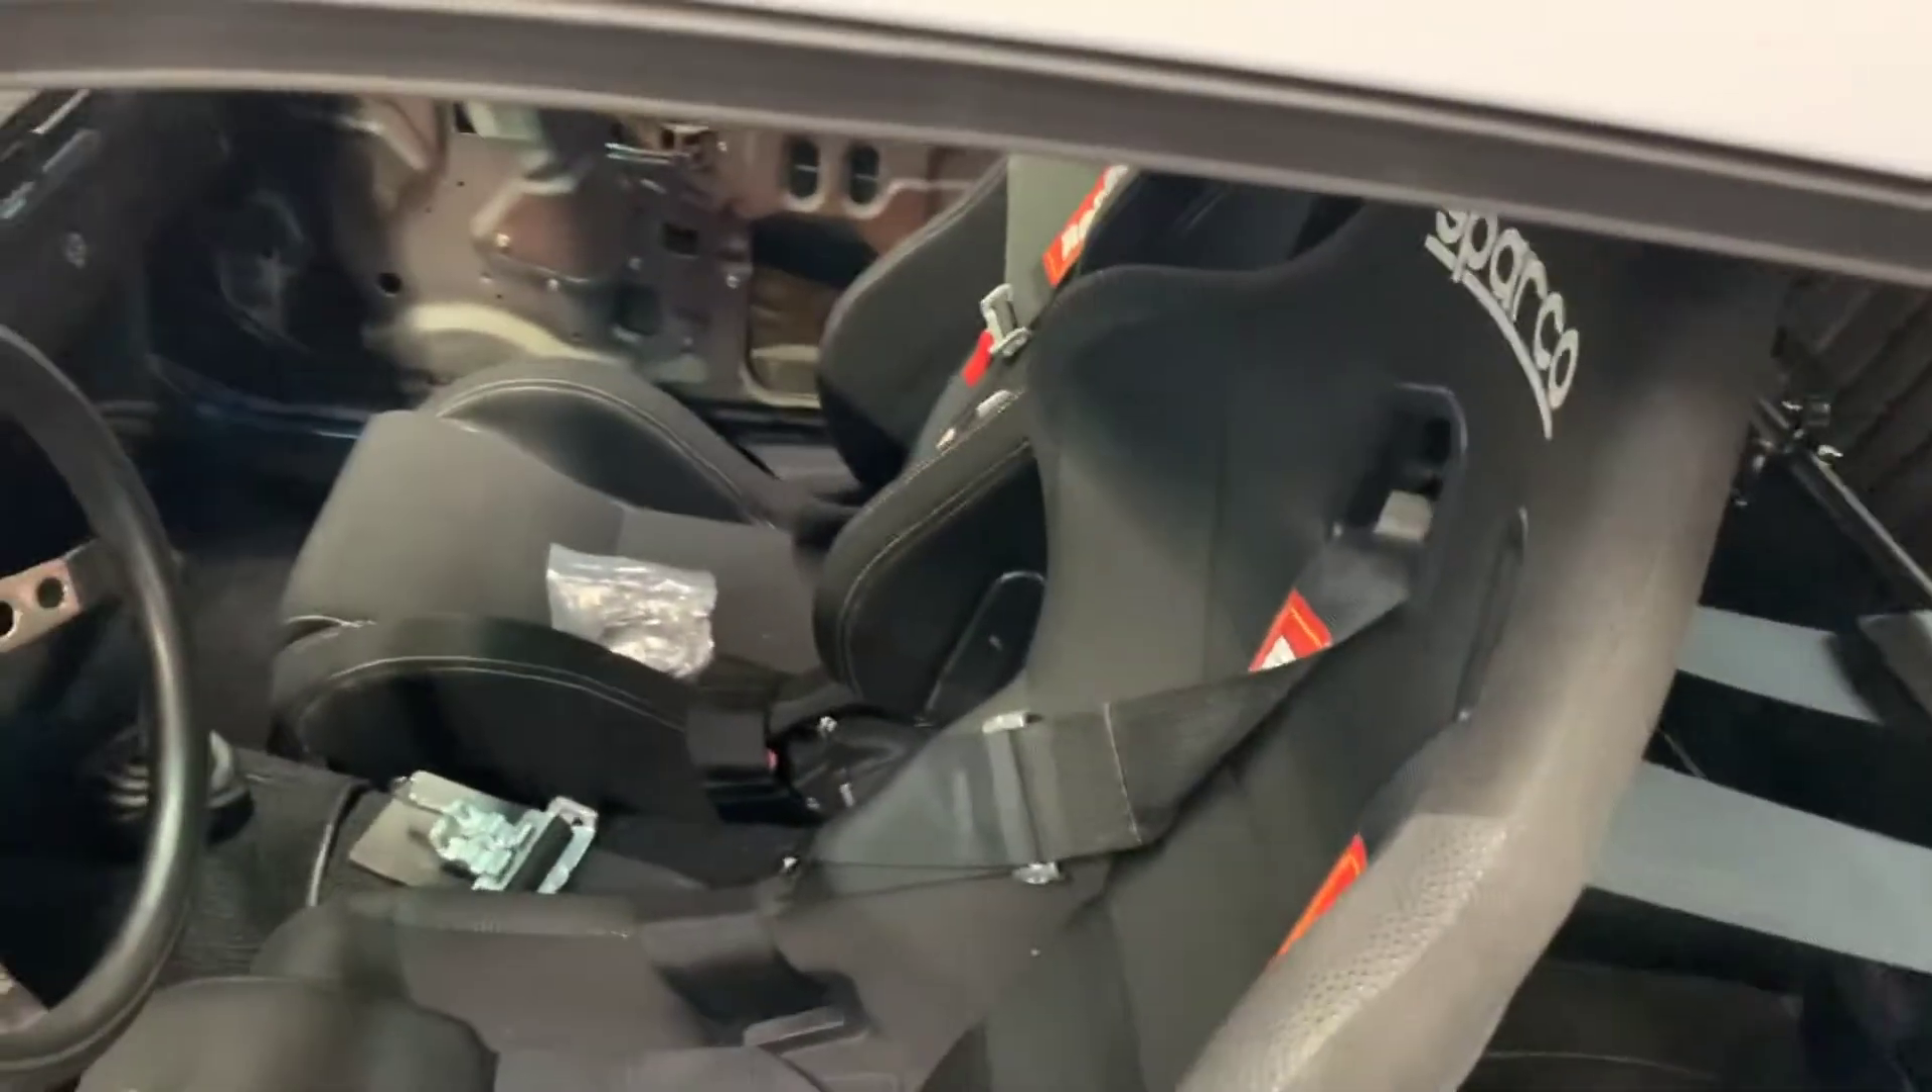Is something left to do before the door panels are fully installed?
Yes.